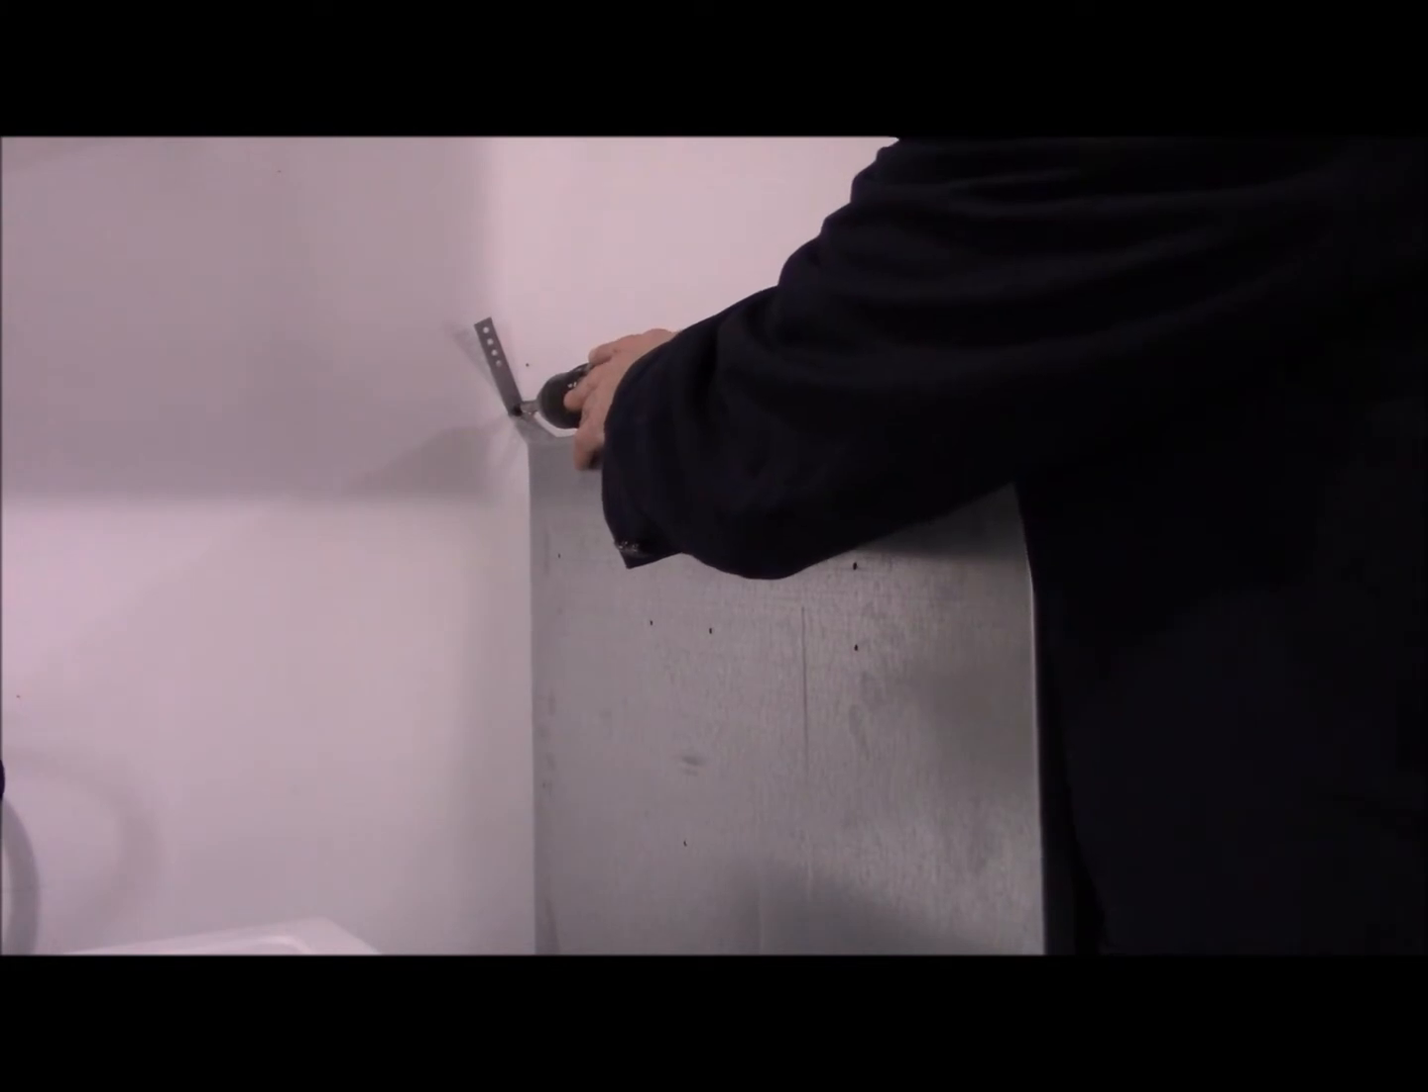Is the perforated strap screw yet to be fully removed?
Yes.